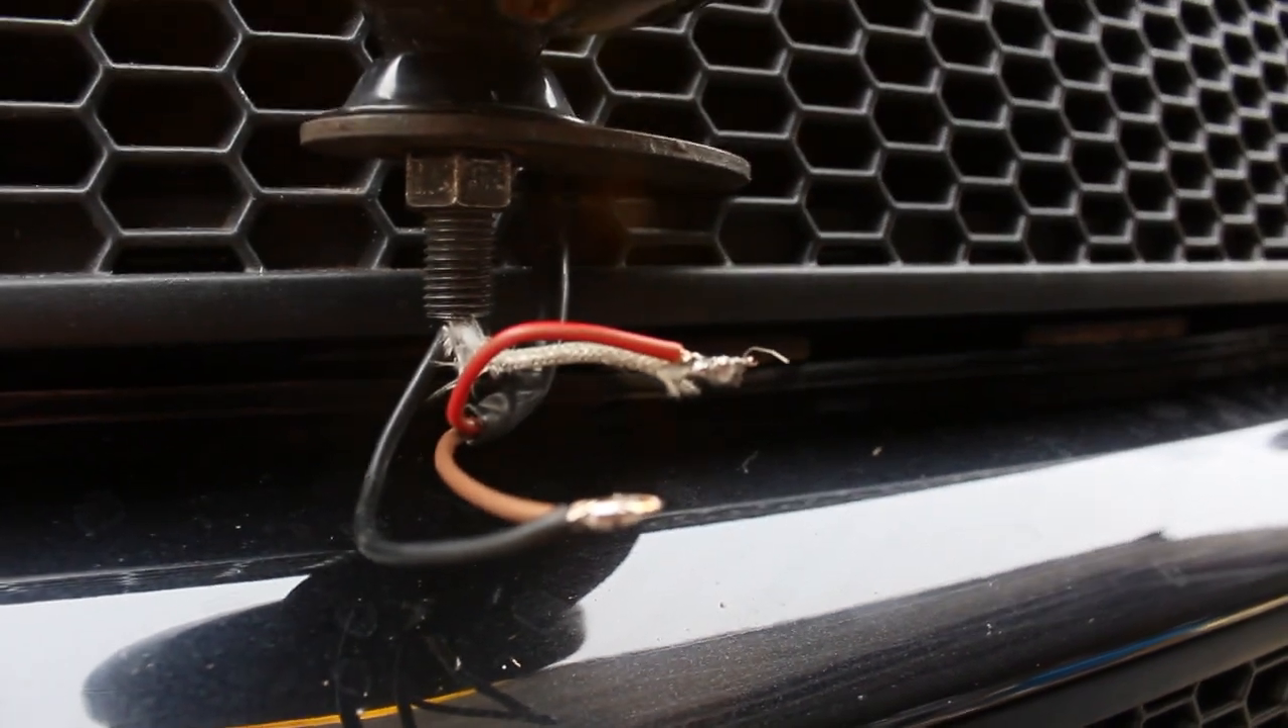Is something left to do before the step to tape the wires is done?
Yes.